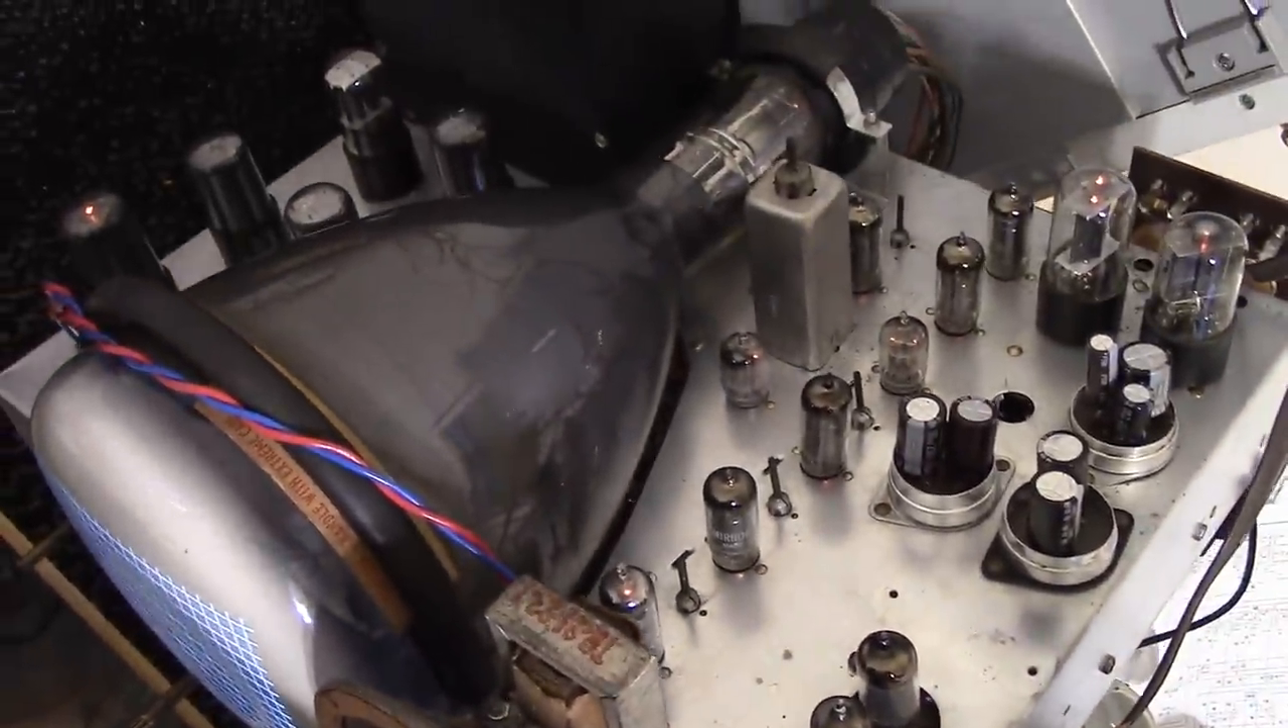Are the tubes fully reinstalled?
Yes.